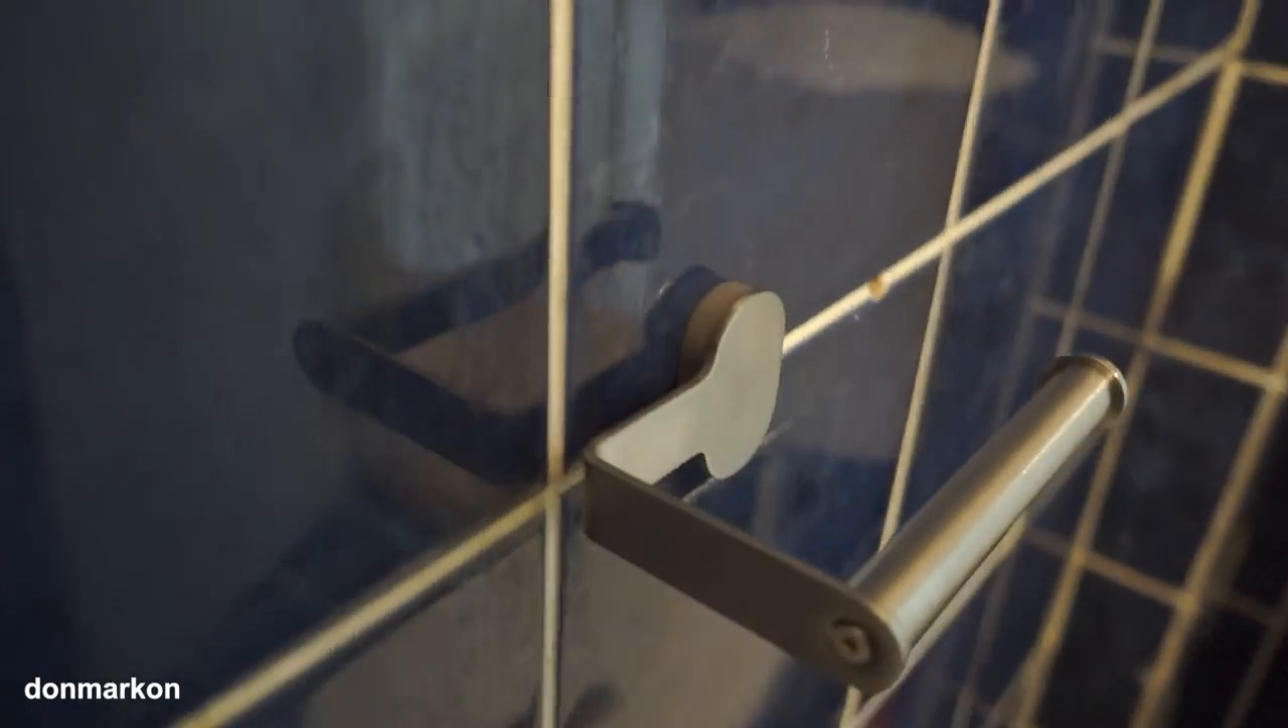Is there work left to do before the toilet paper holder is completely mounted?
No.